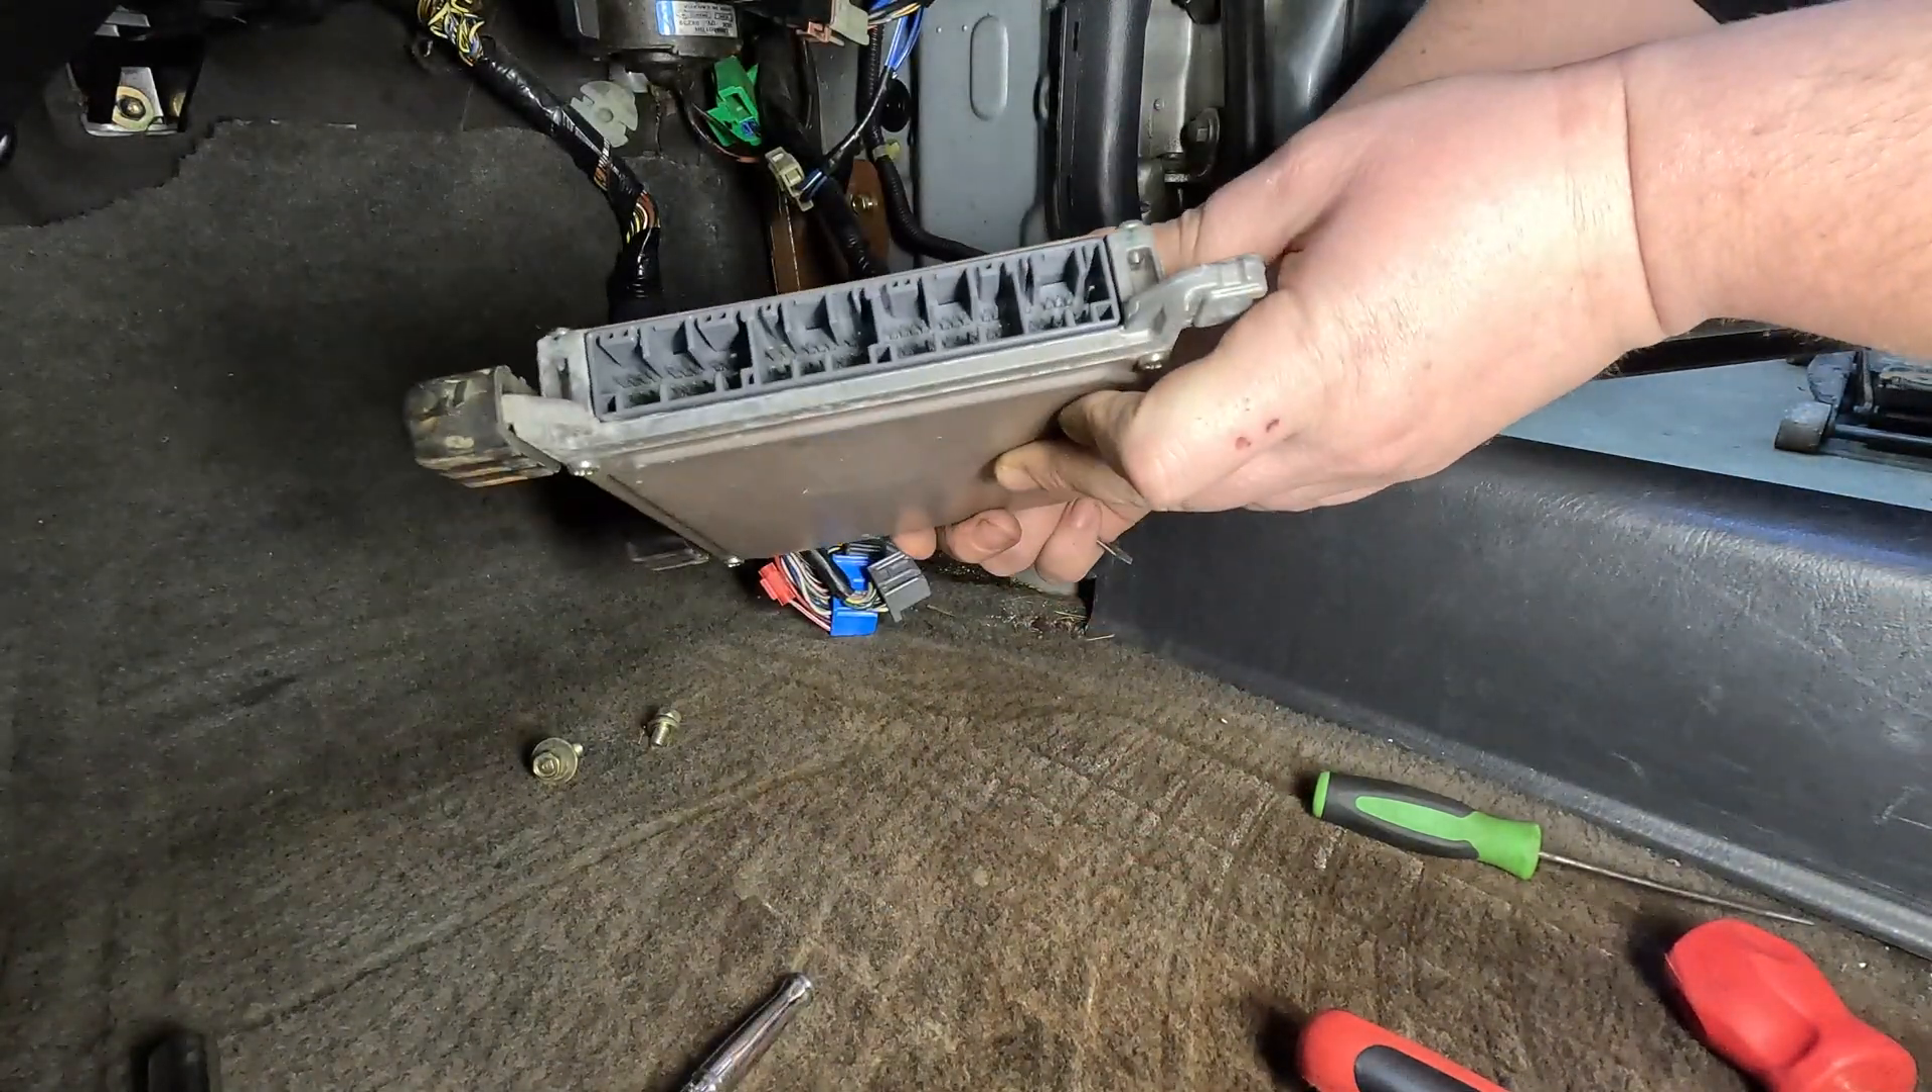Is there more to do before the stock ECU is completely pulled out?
No.